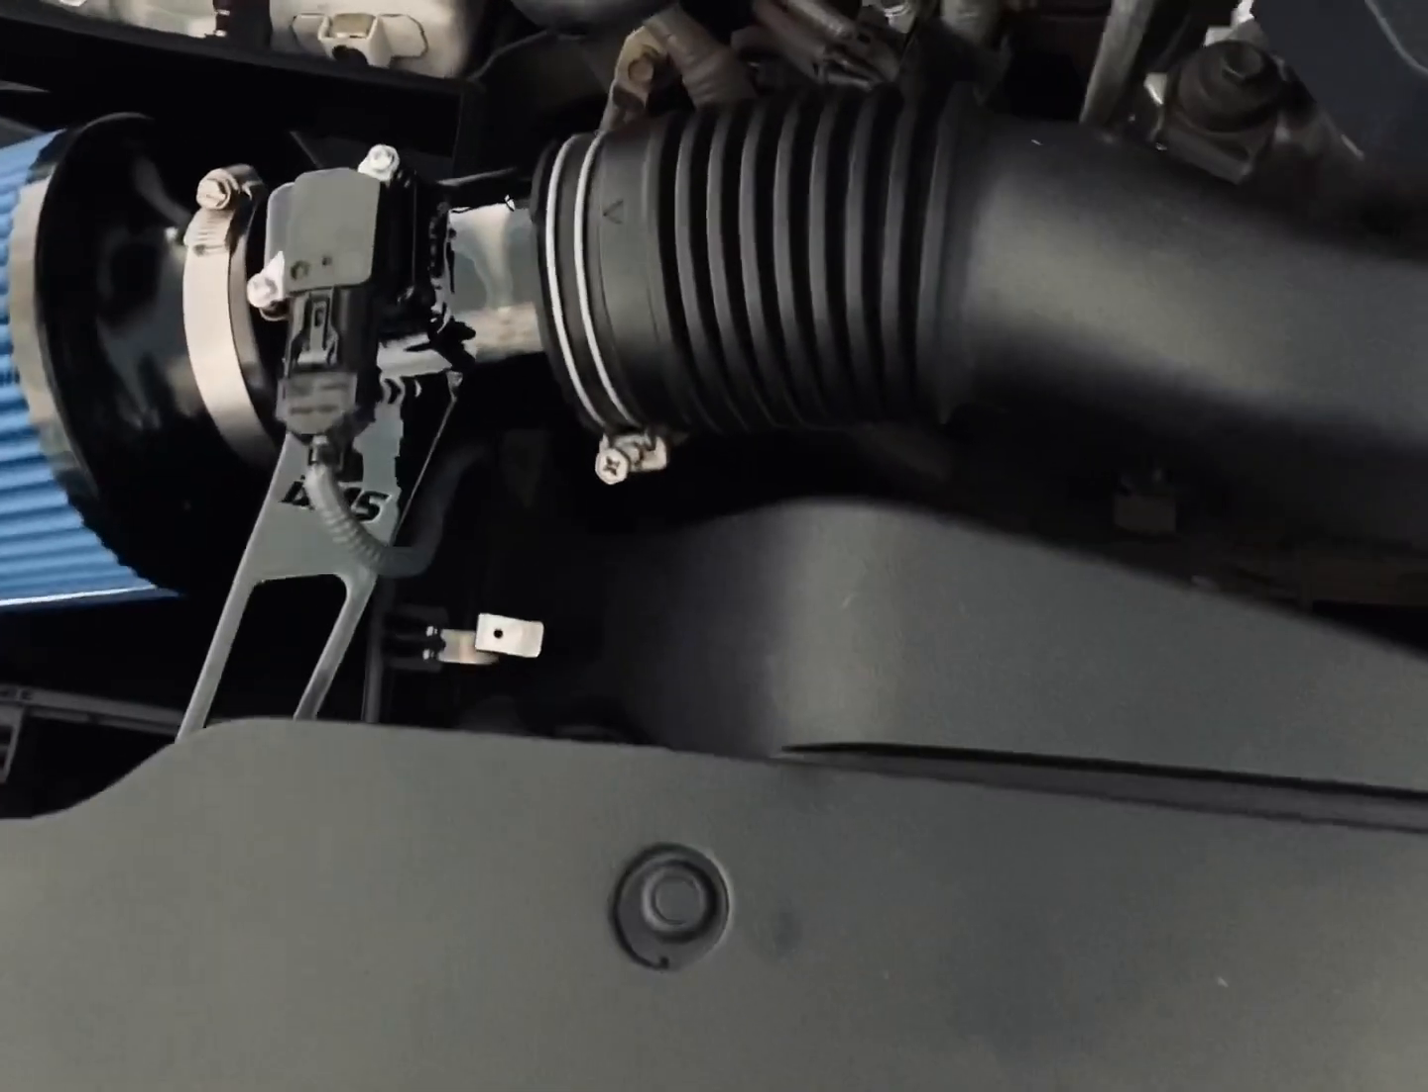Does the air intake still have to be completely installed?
No.